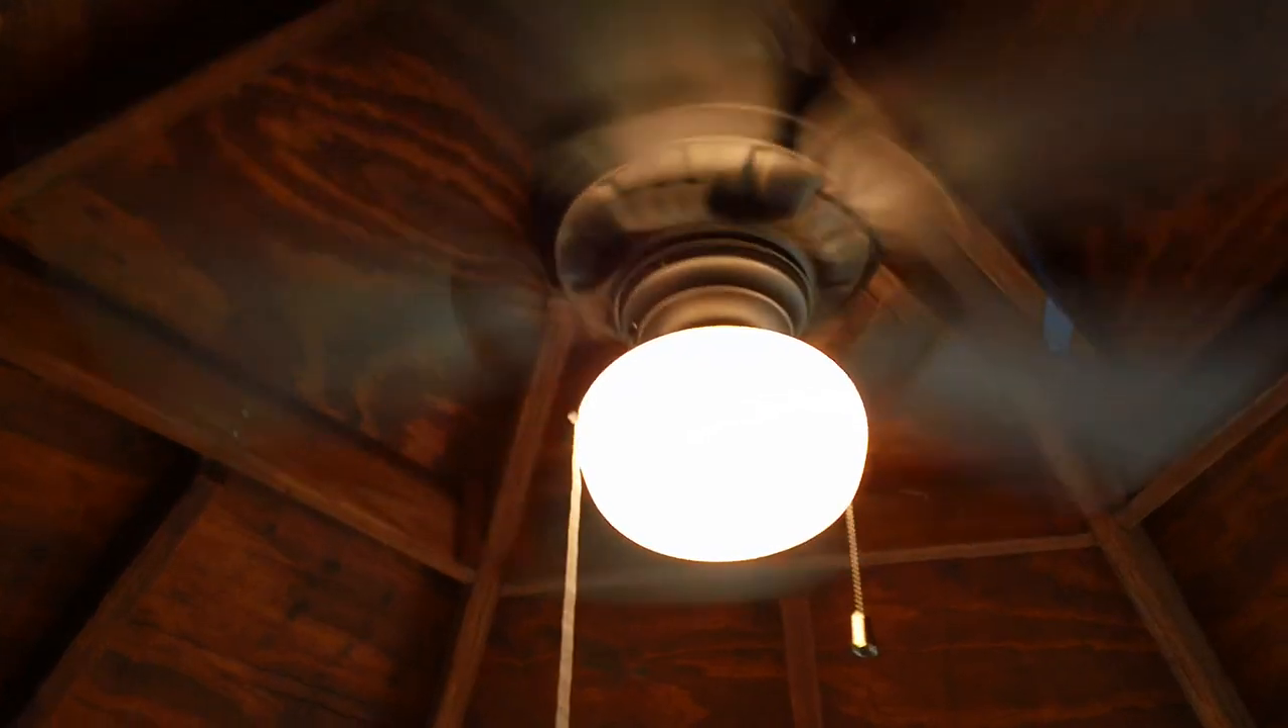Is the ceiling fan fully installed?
Yes.